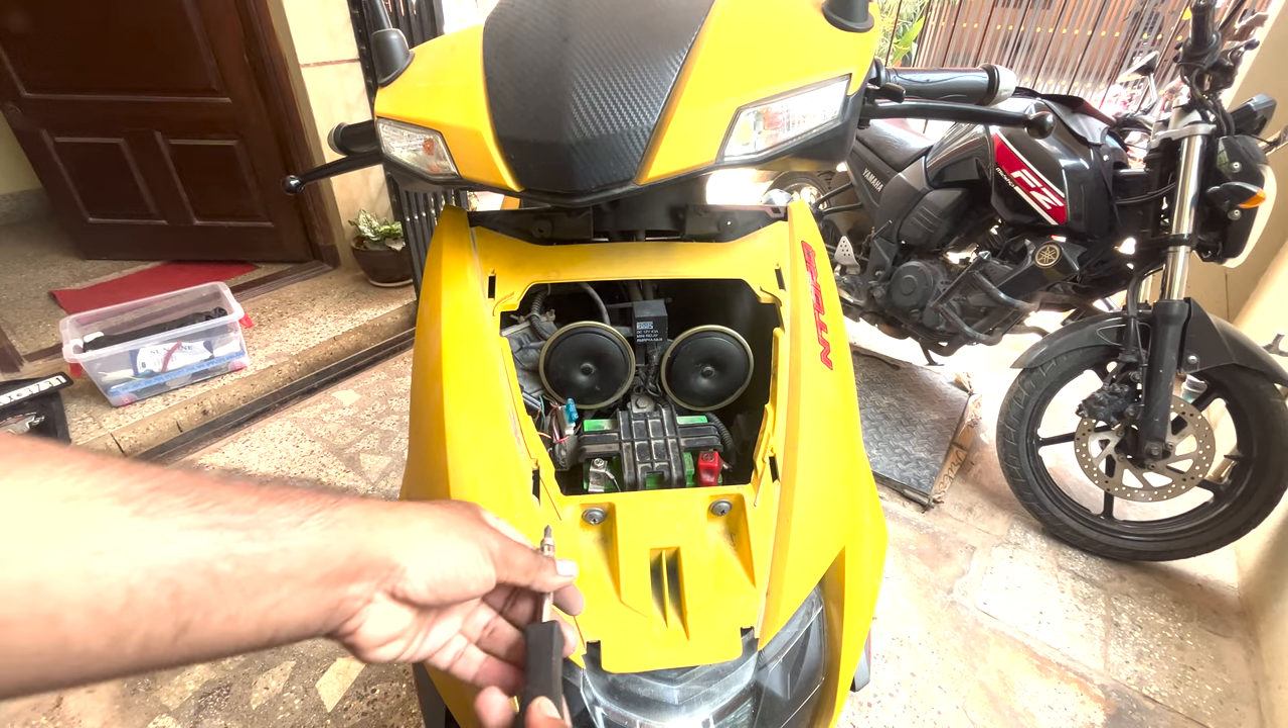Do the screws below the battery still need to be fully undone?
Yes.